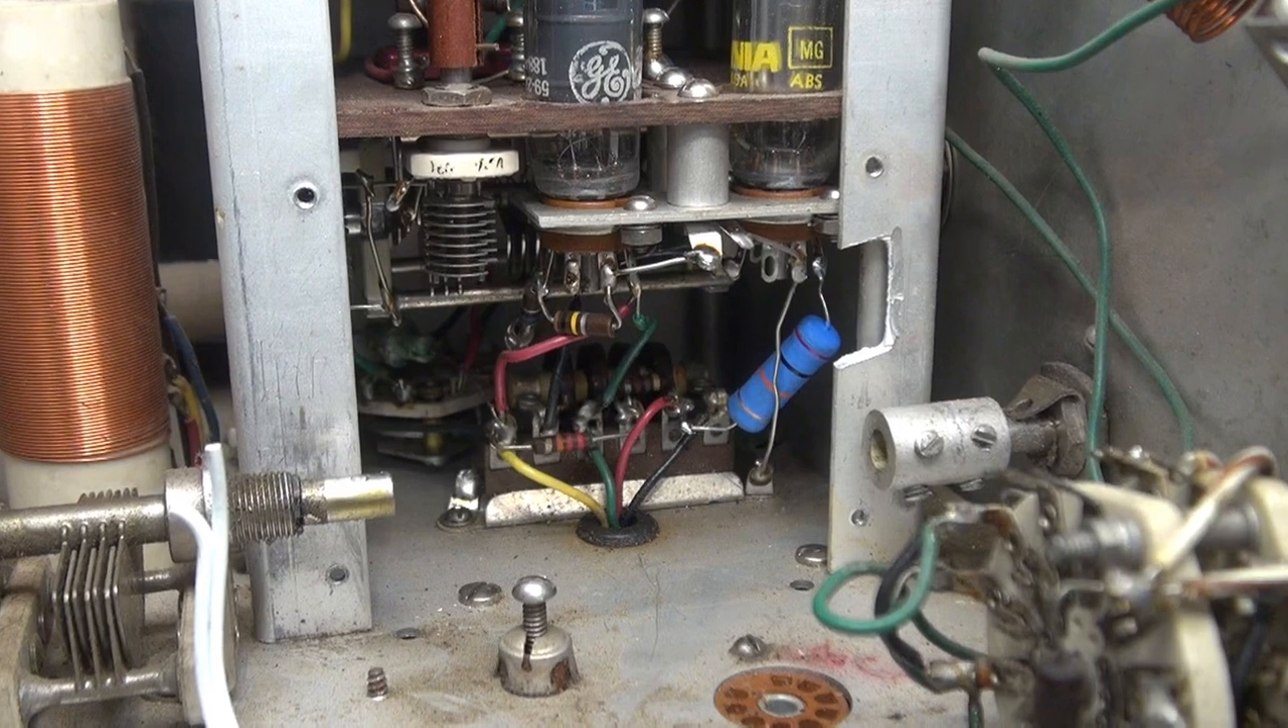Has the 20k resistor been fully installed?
Yes.